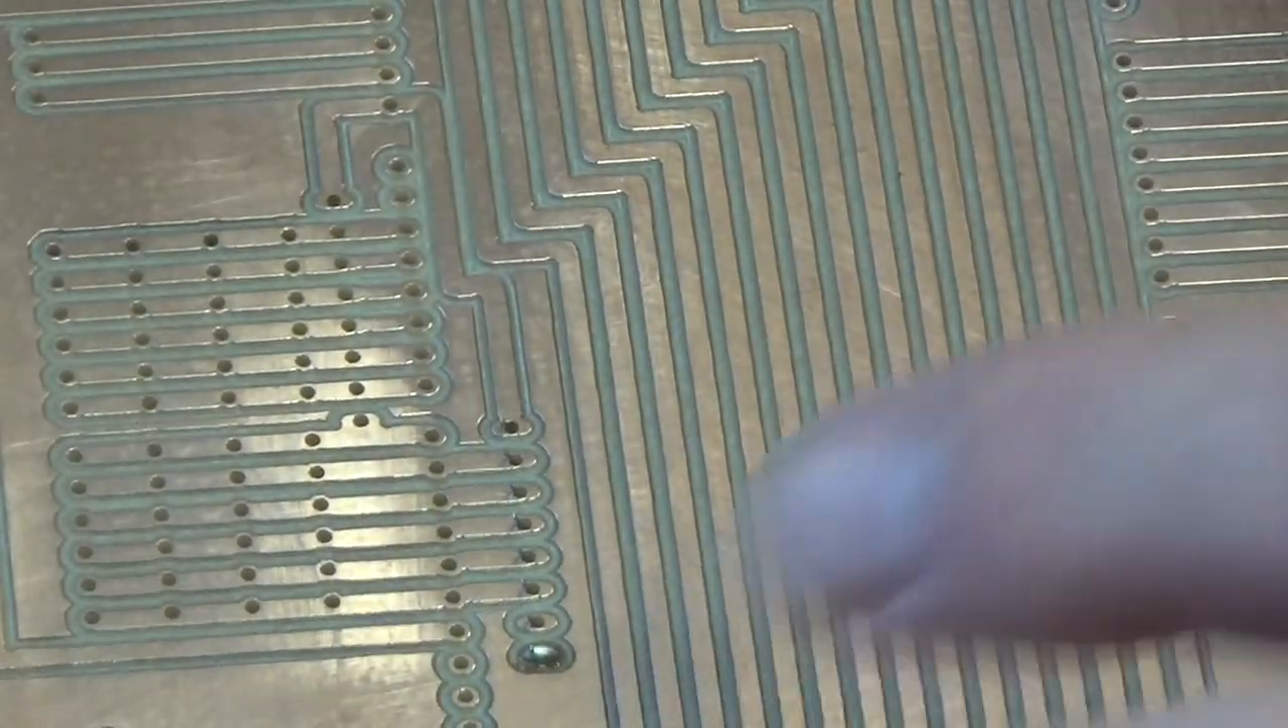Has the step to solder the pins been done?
No.